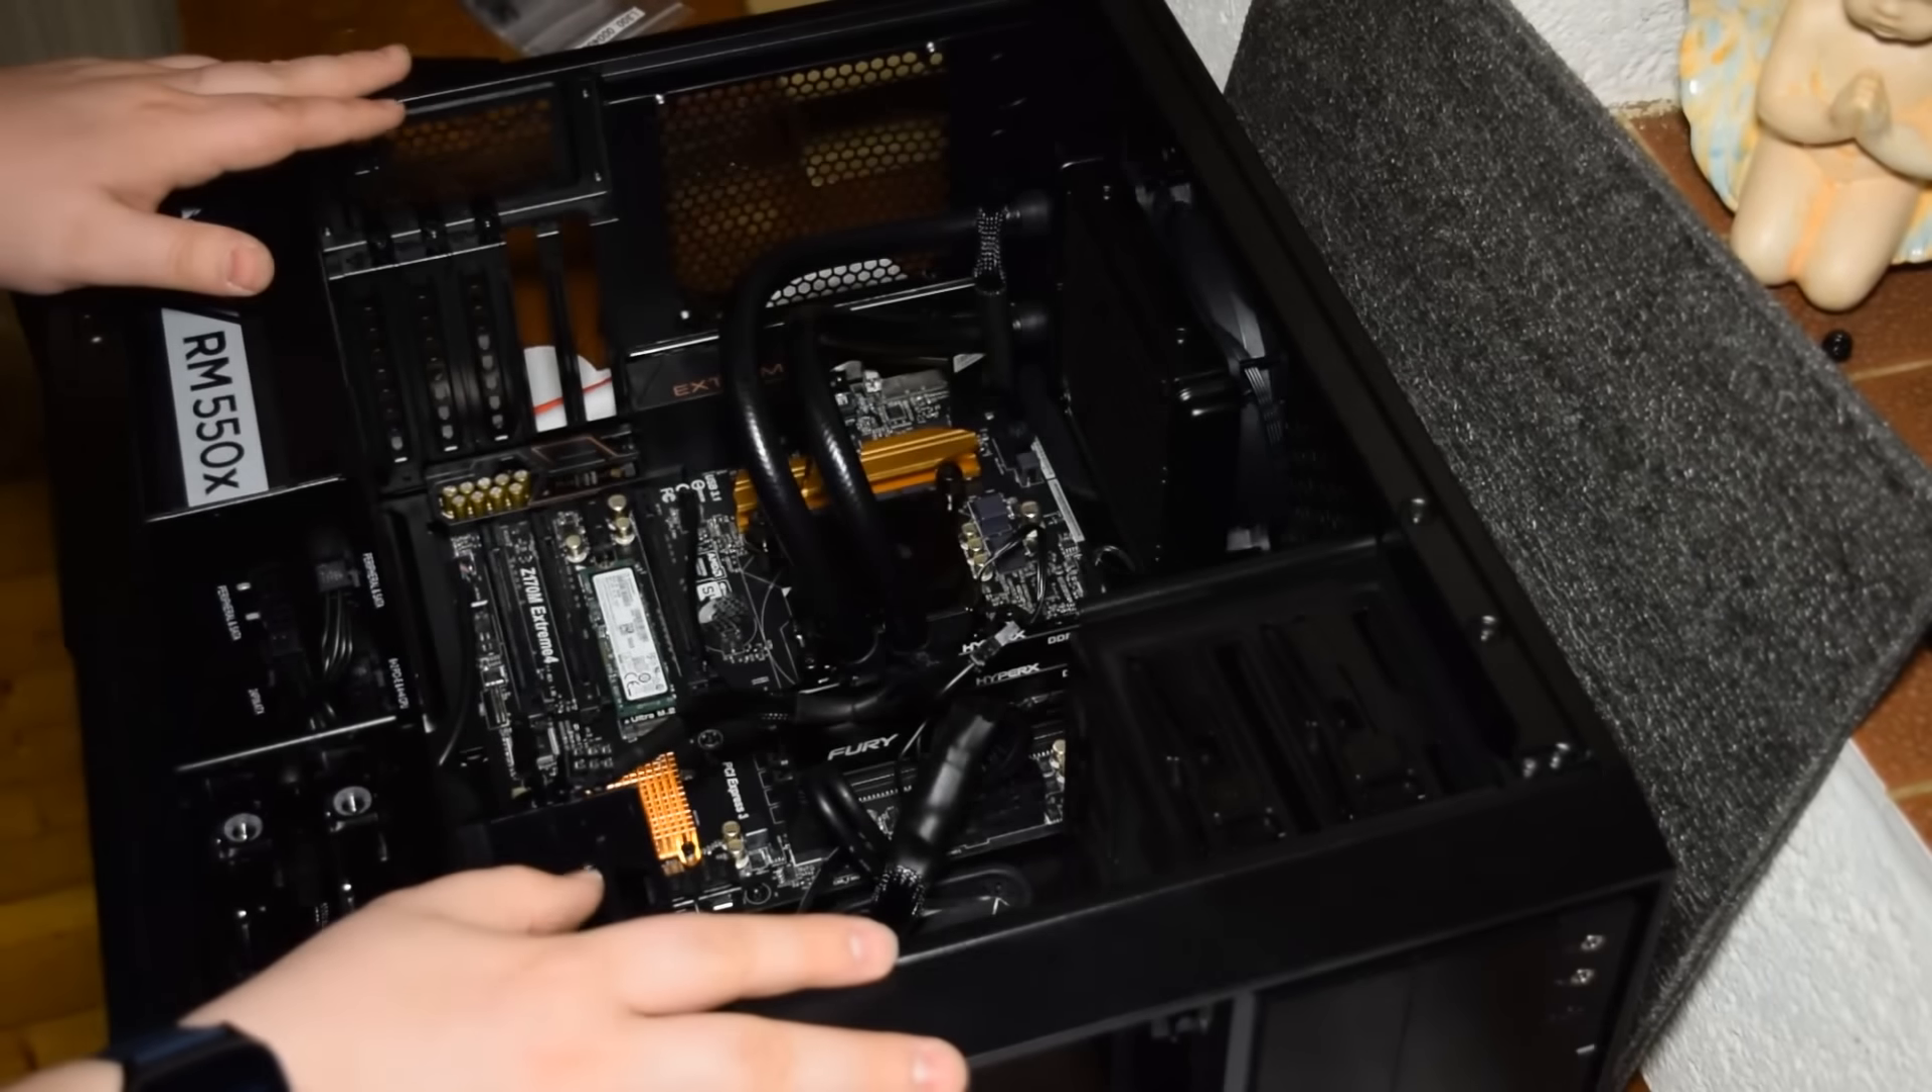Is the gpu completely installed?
No.